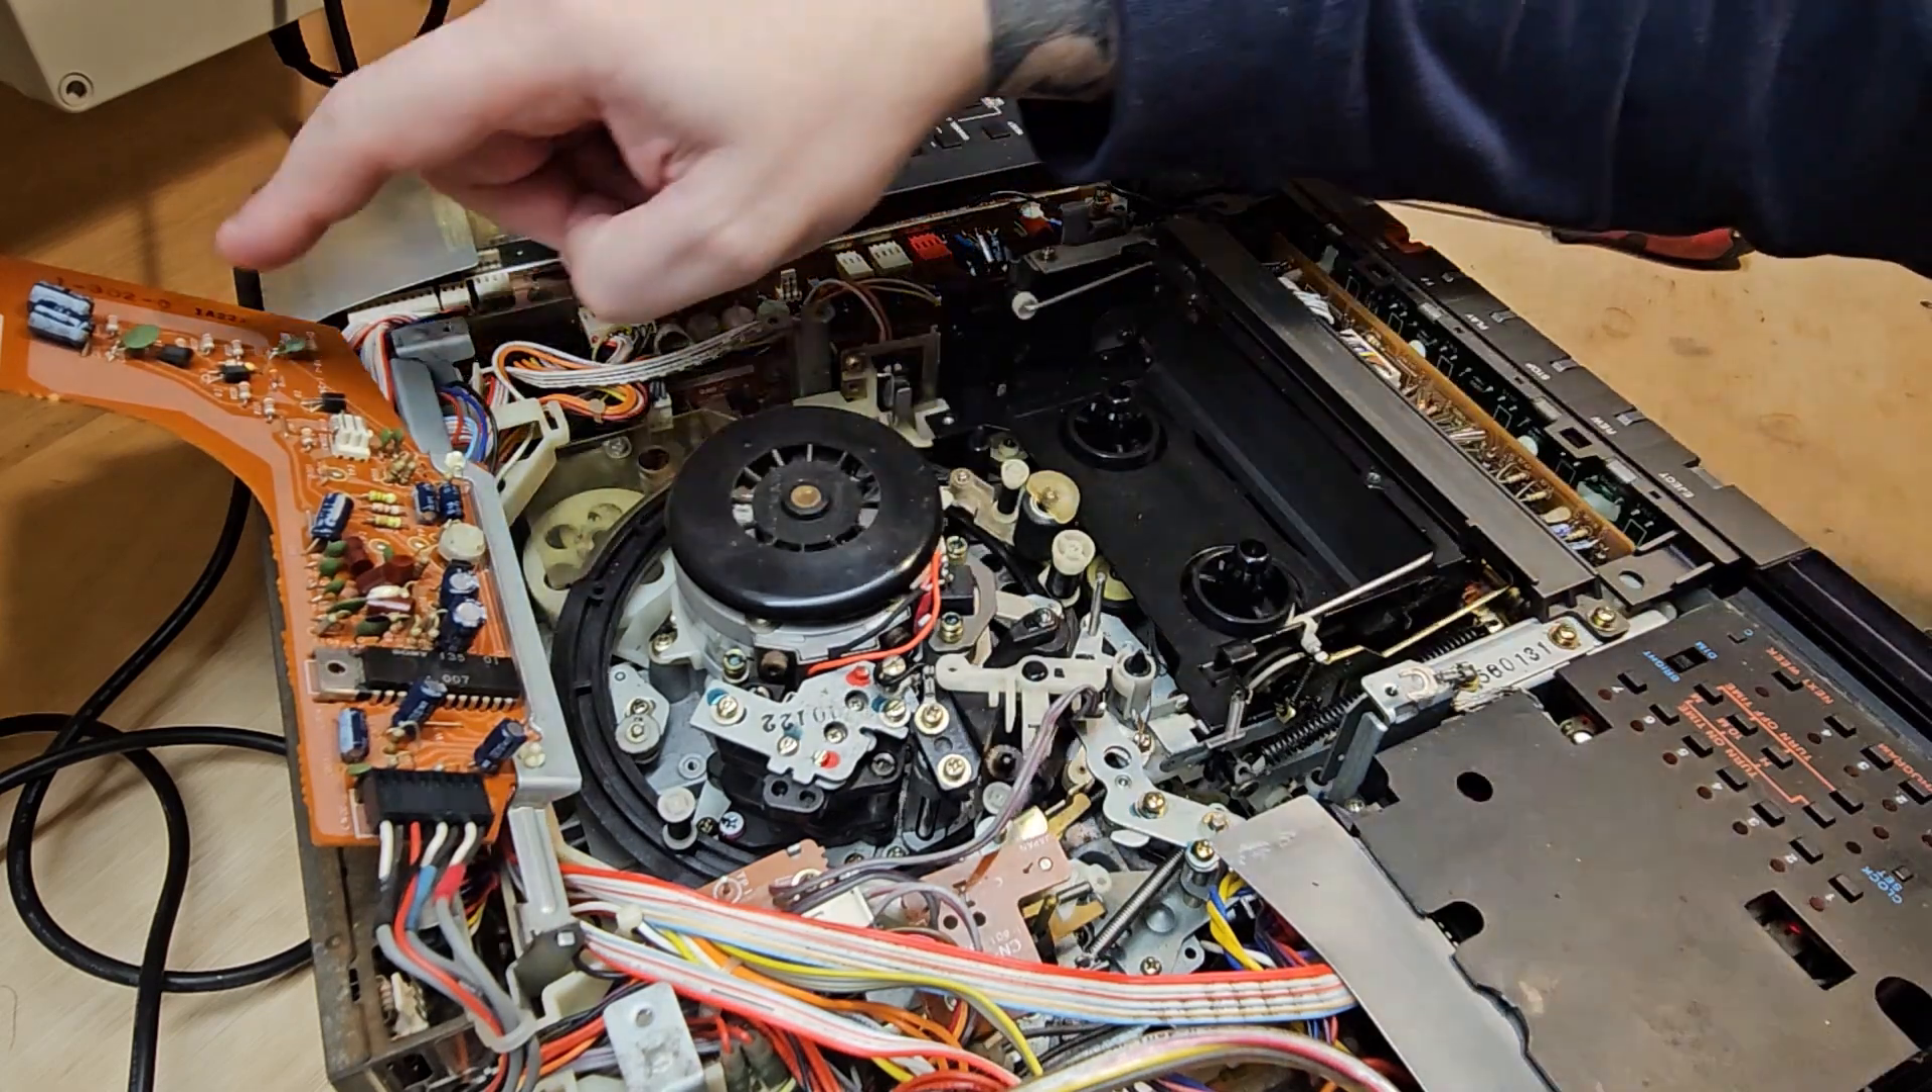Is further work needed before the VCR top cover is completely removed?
No.